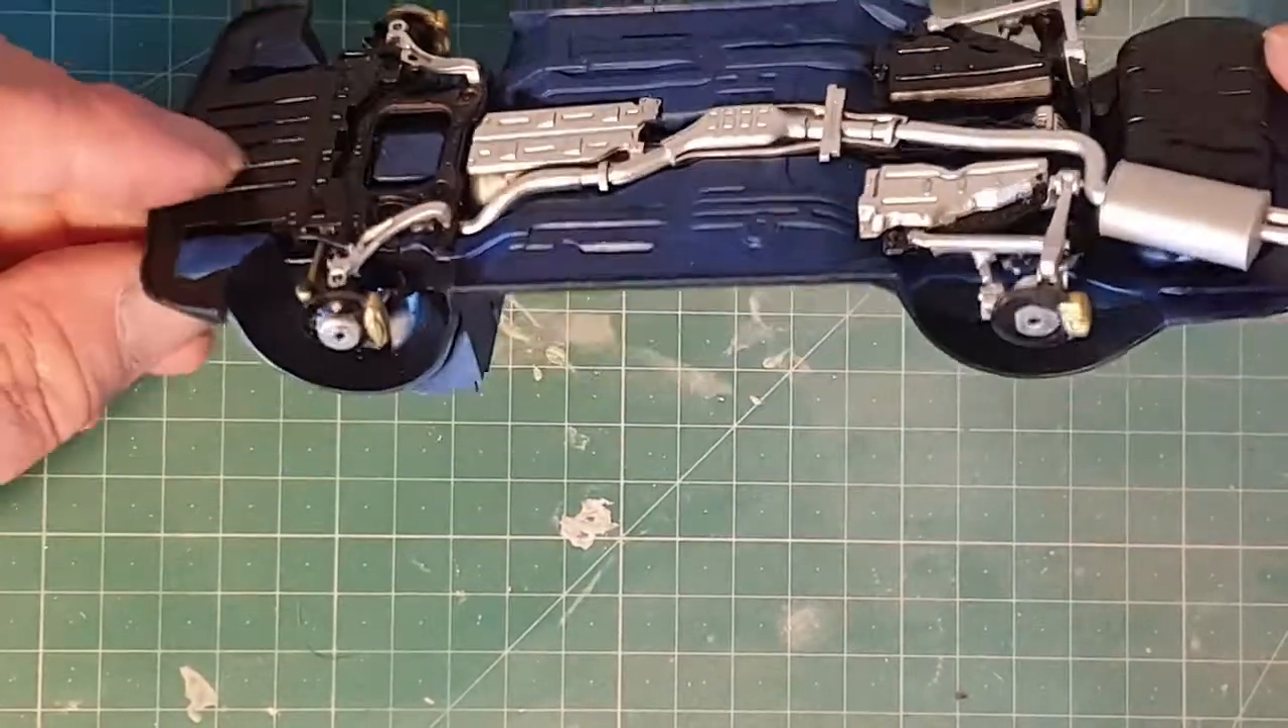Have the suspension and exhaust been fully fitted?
Yes.